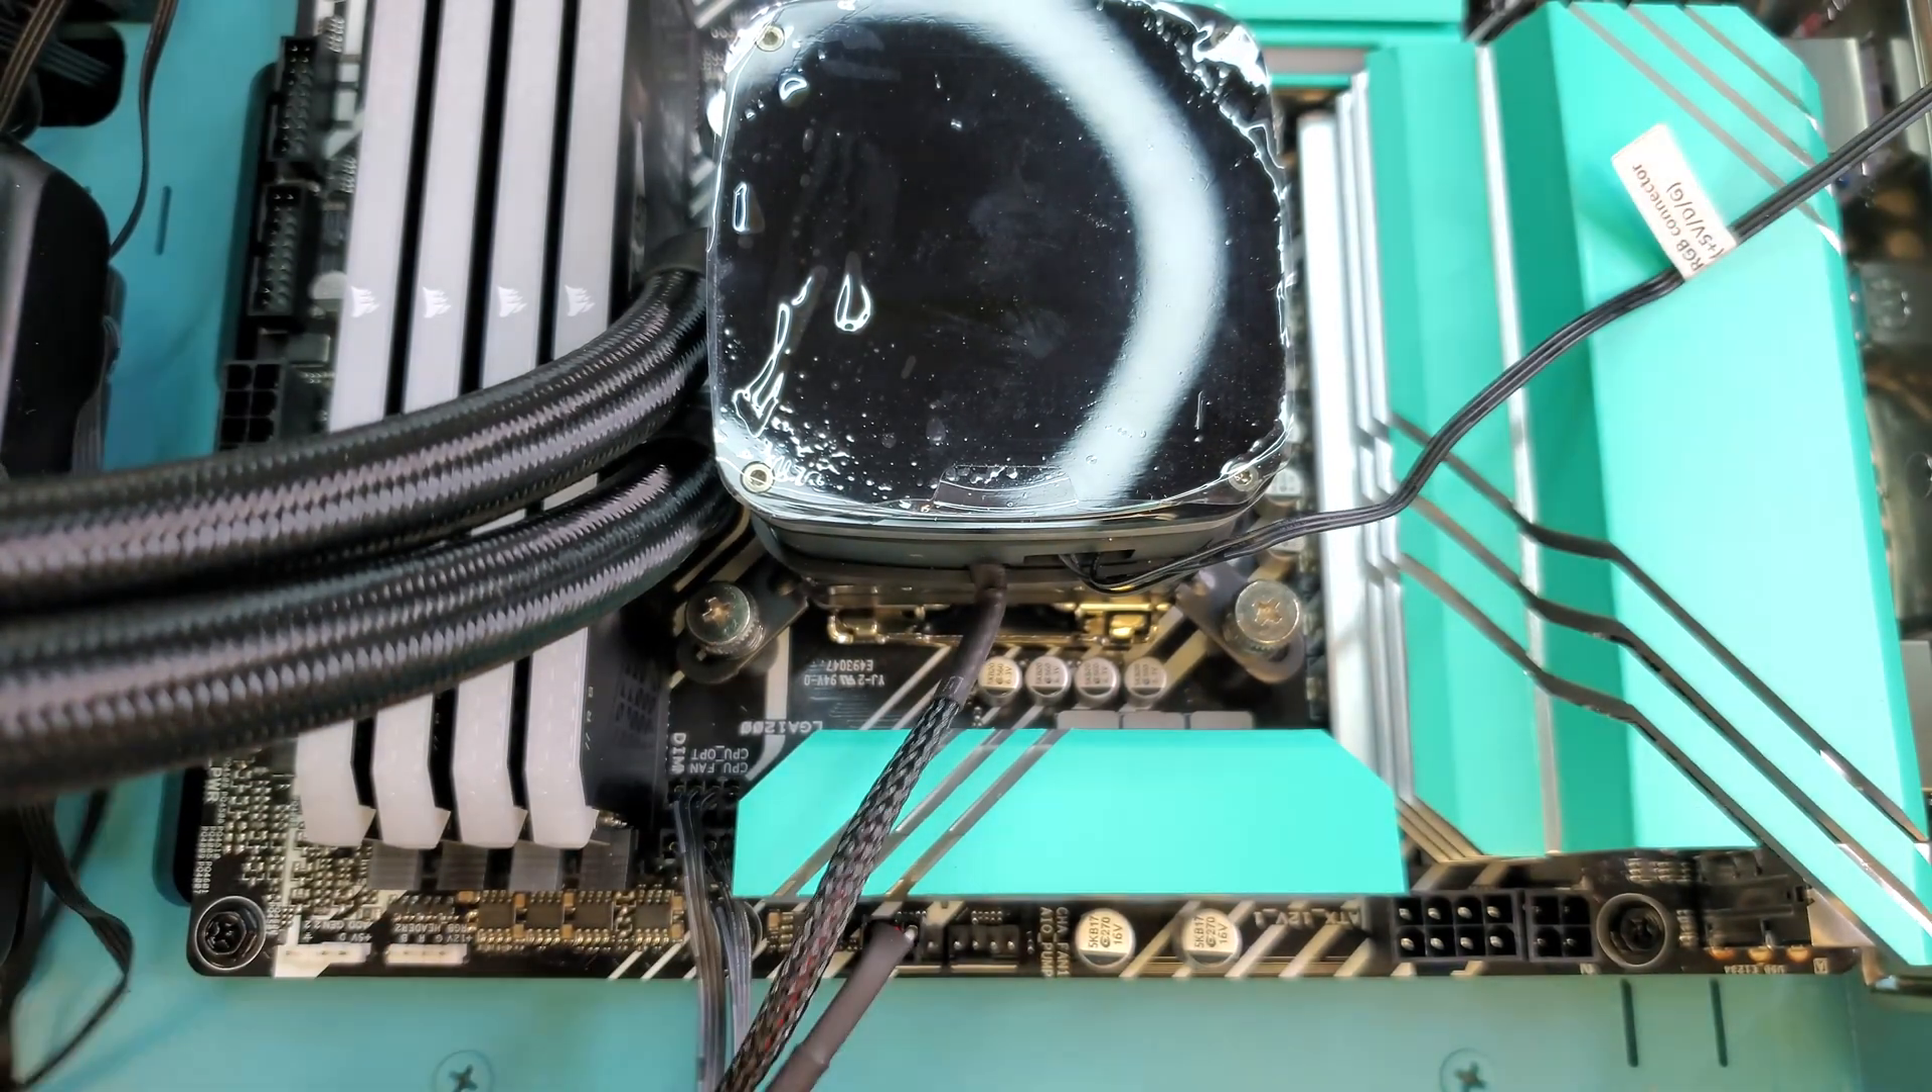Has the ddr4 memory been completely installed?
Yes.